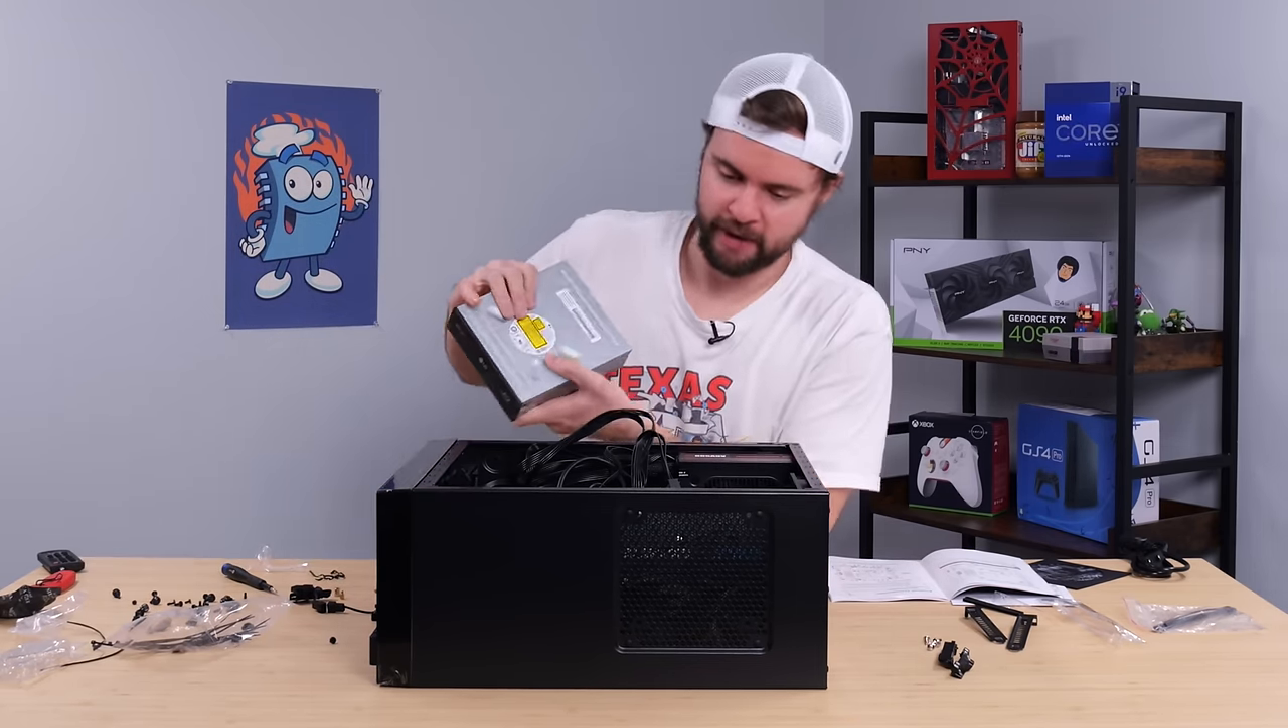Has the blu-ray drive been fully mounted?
No.